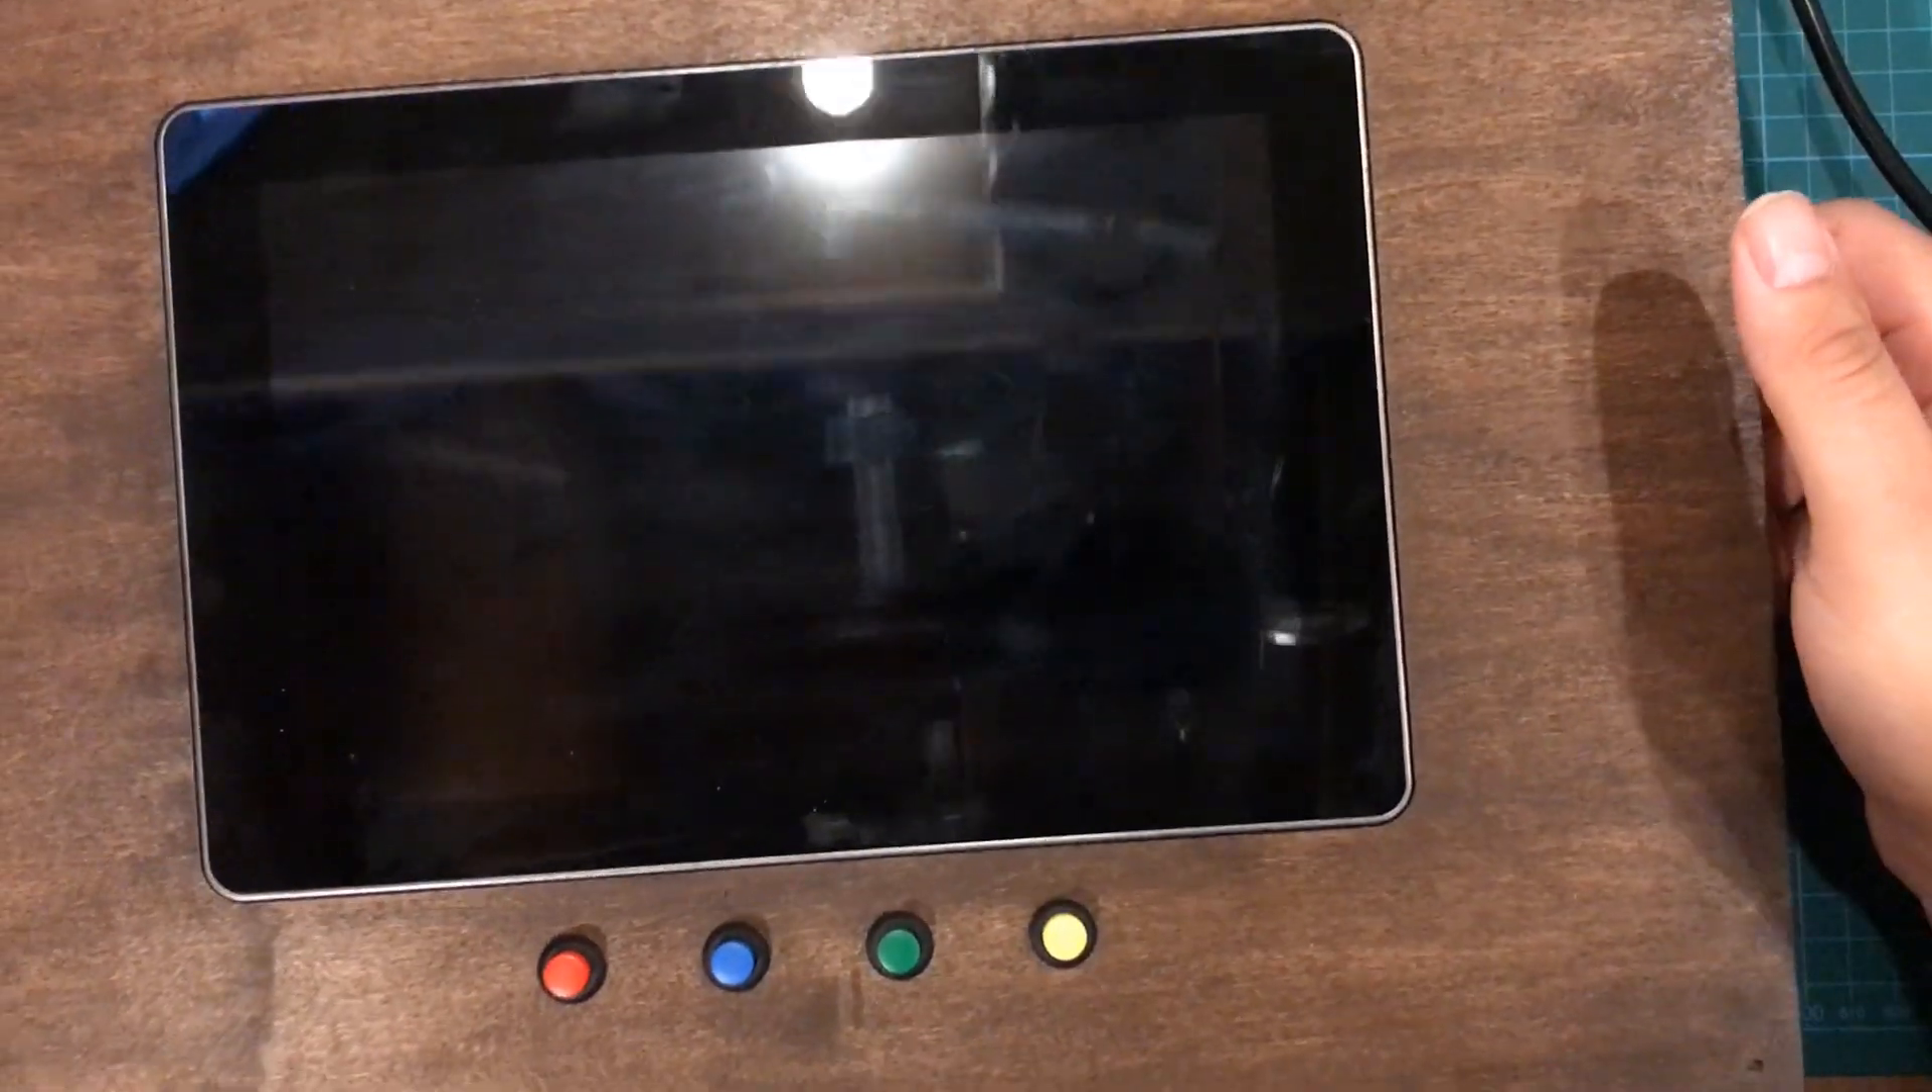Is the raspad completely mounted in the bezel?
Yes.